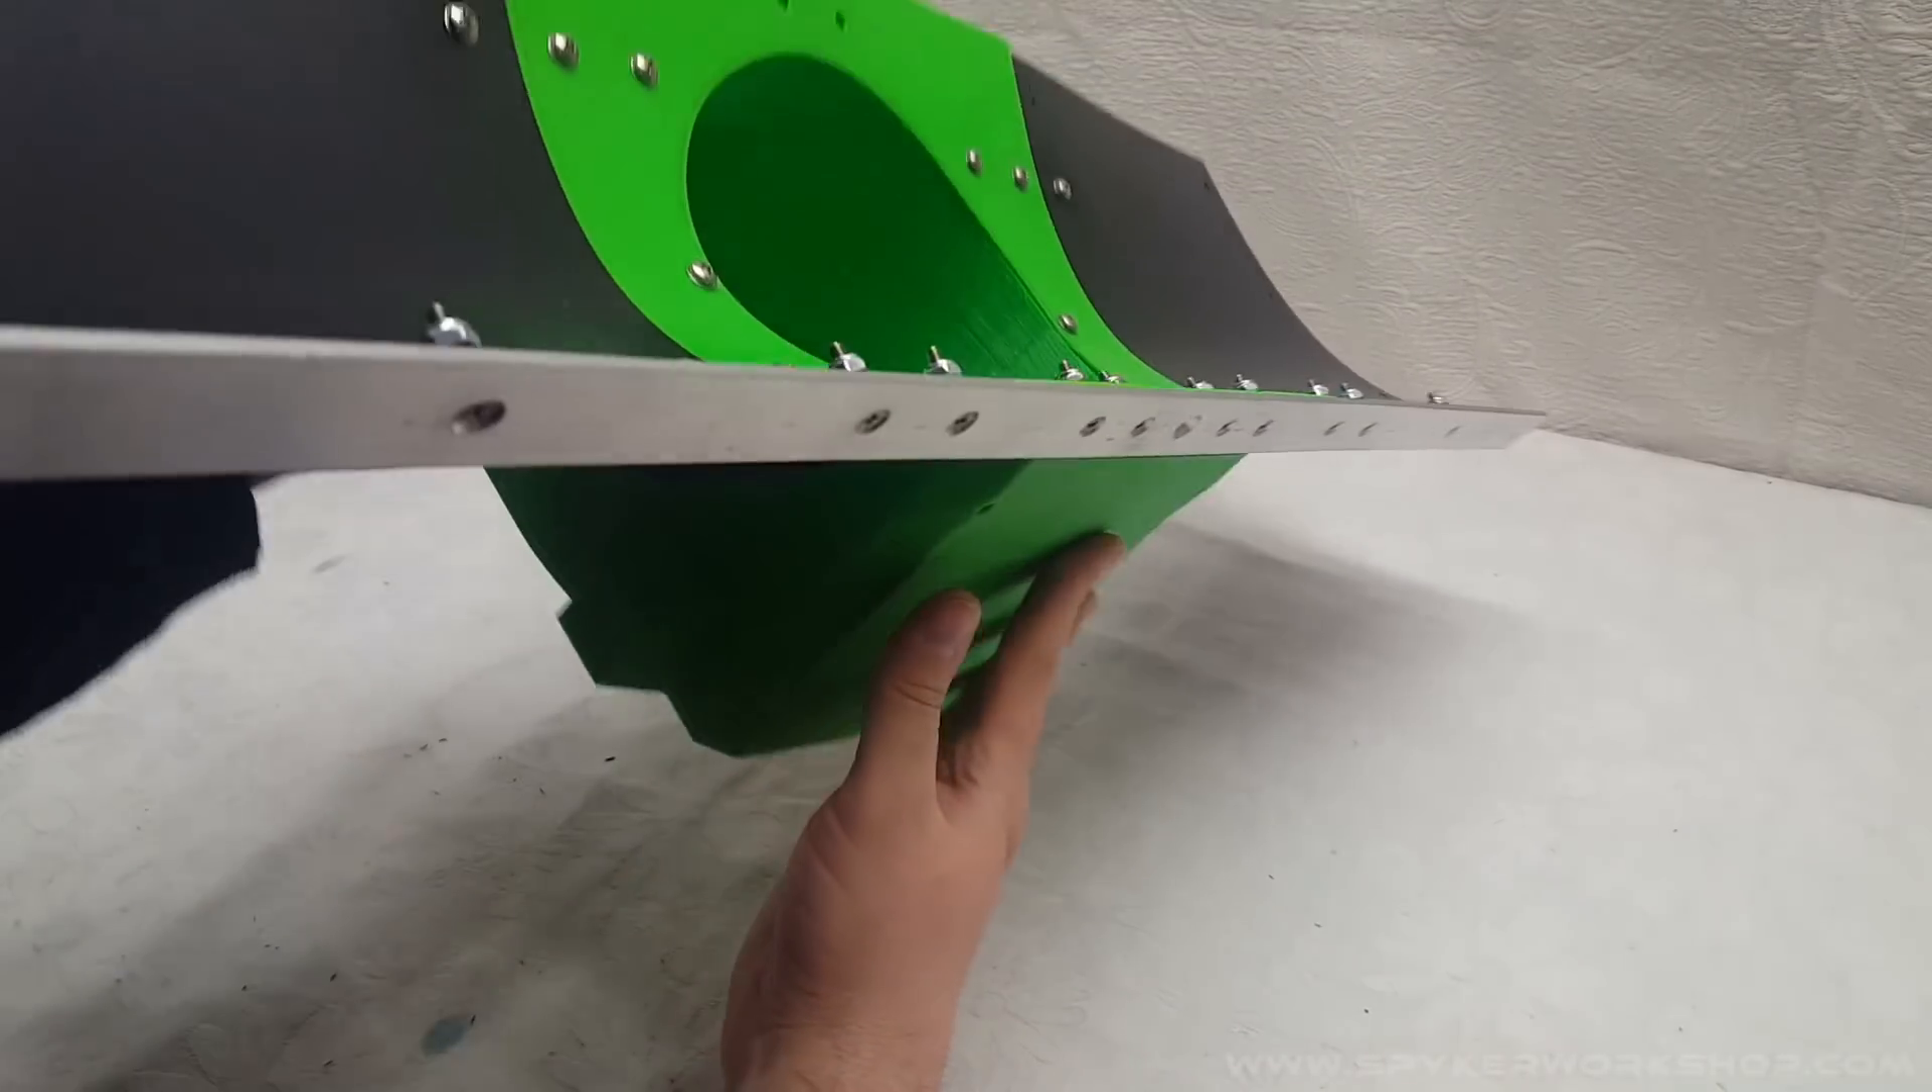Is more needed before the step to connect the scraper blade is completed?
No.